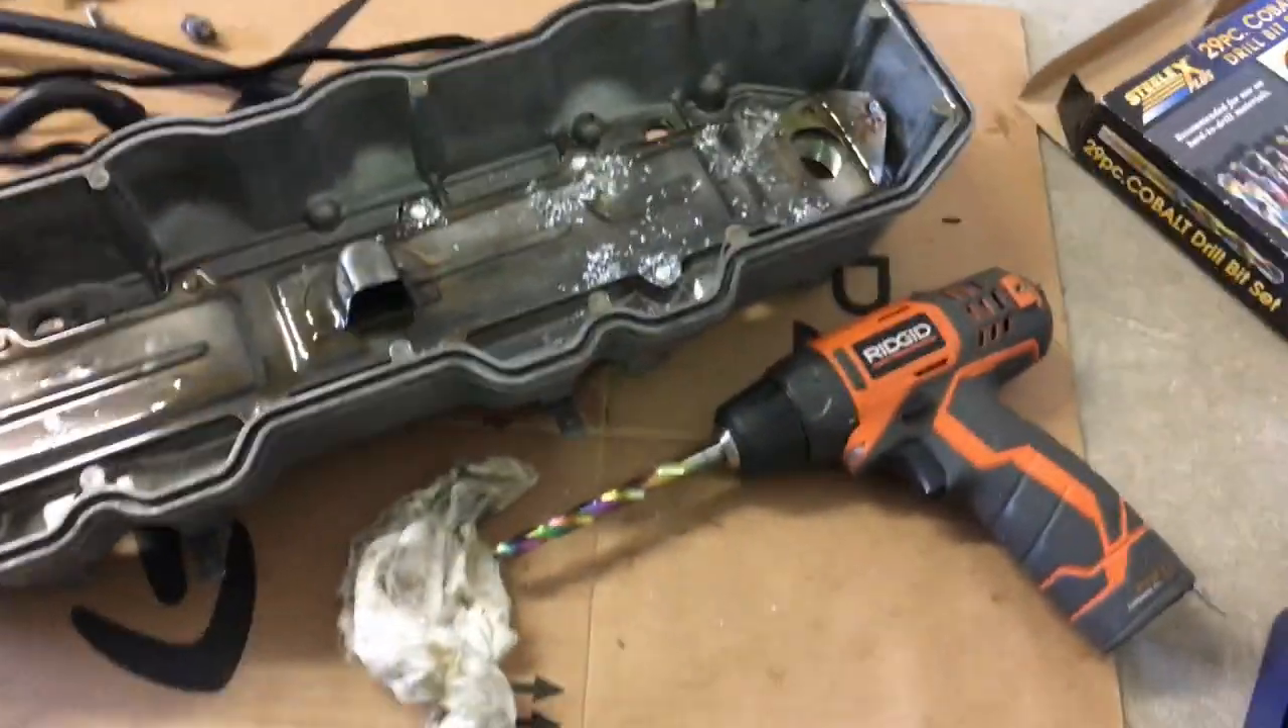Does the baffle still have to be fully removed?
Yes.